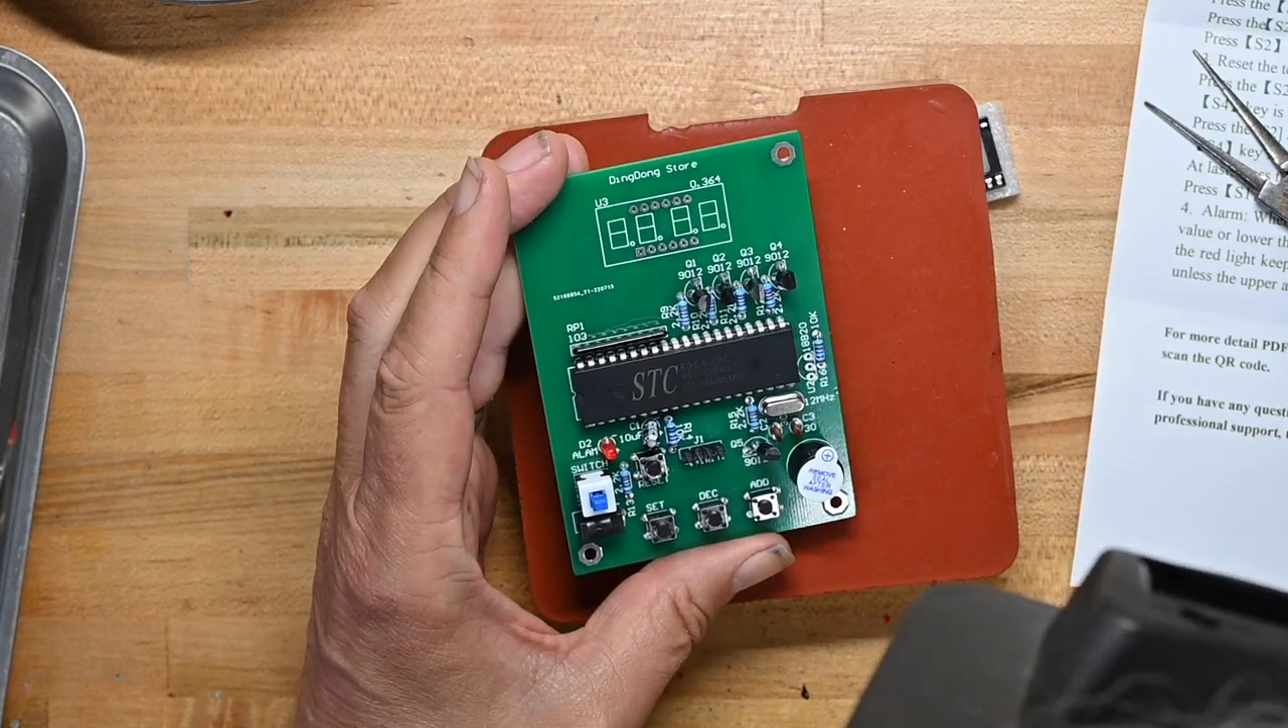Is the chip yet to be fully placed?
No.